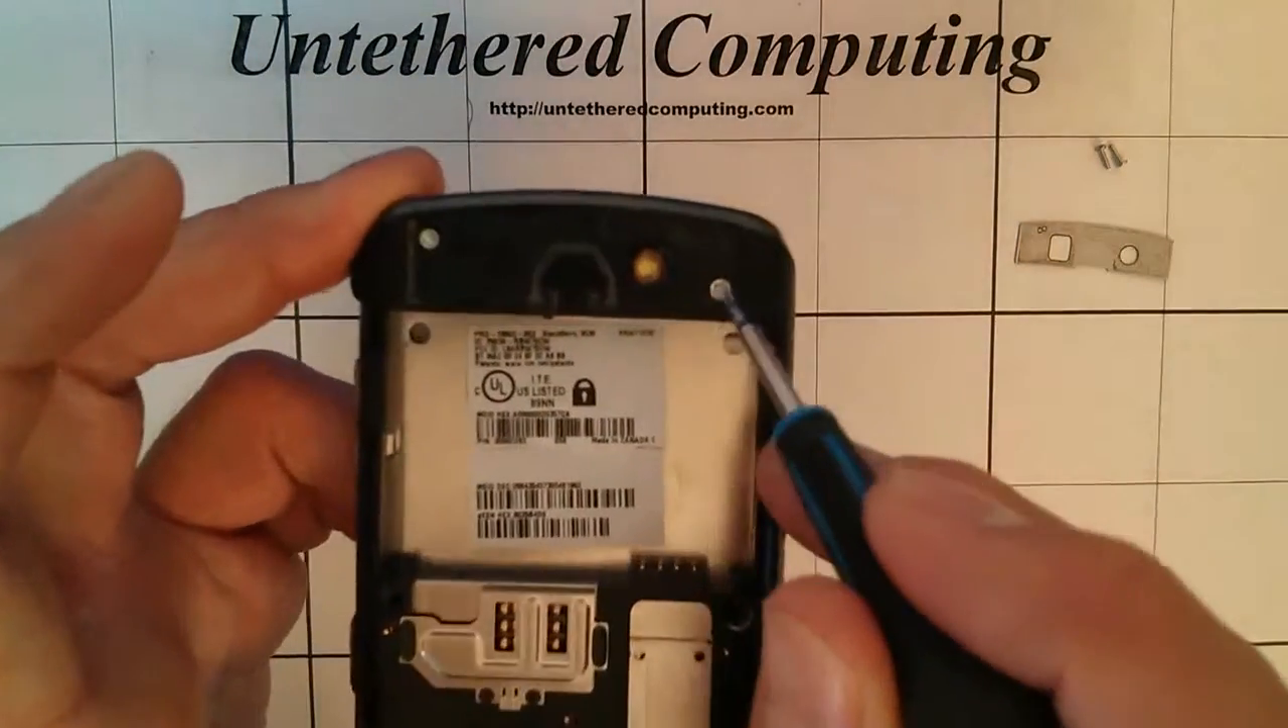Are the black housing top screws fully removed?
No.